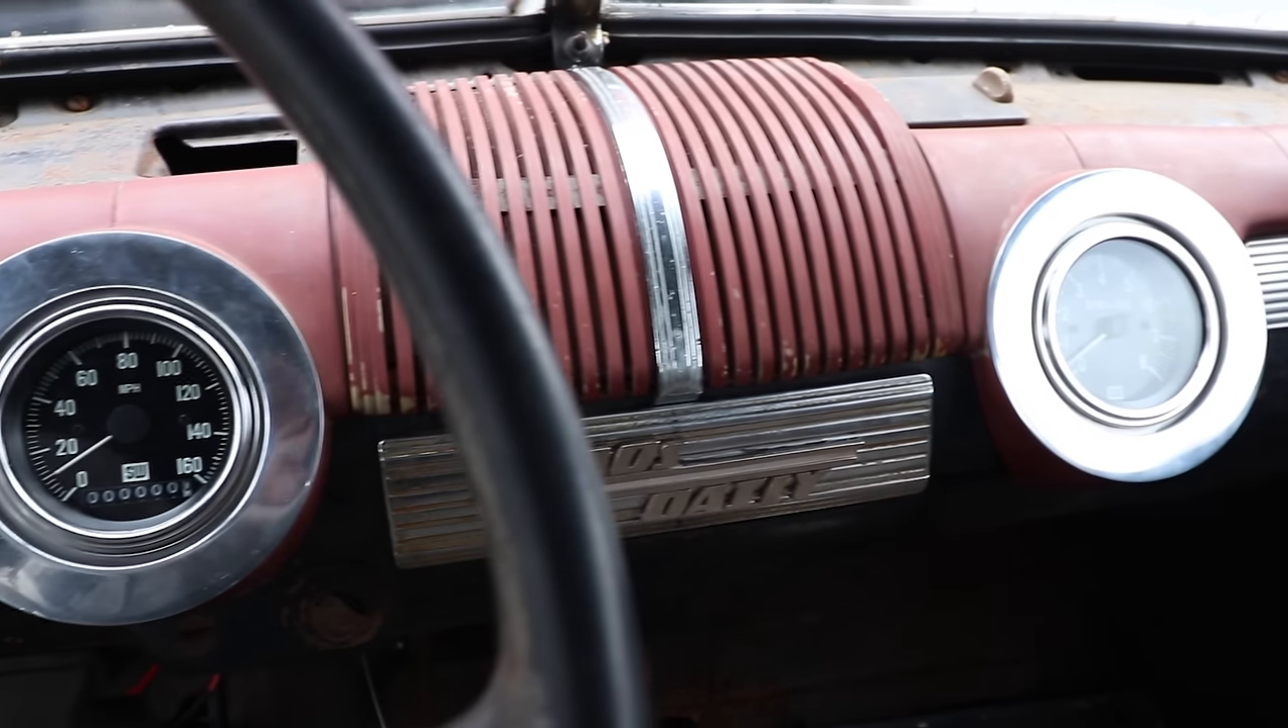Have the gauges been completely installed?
Yes.